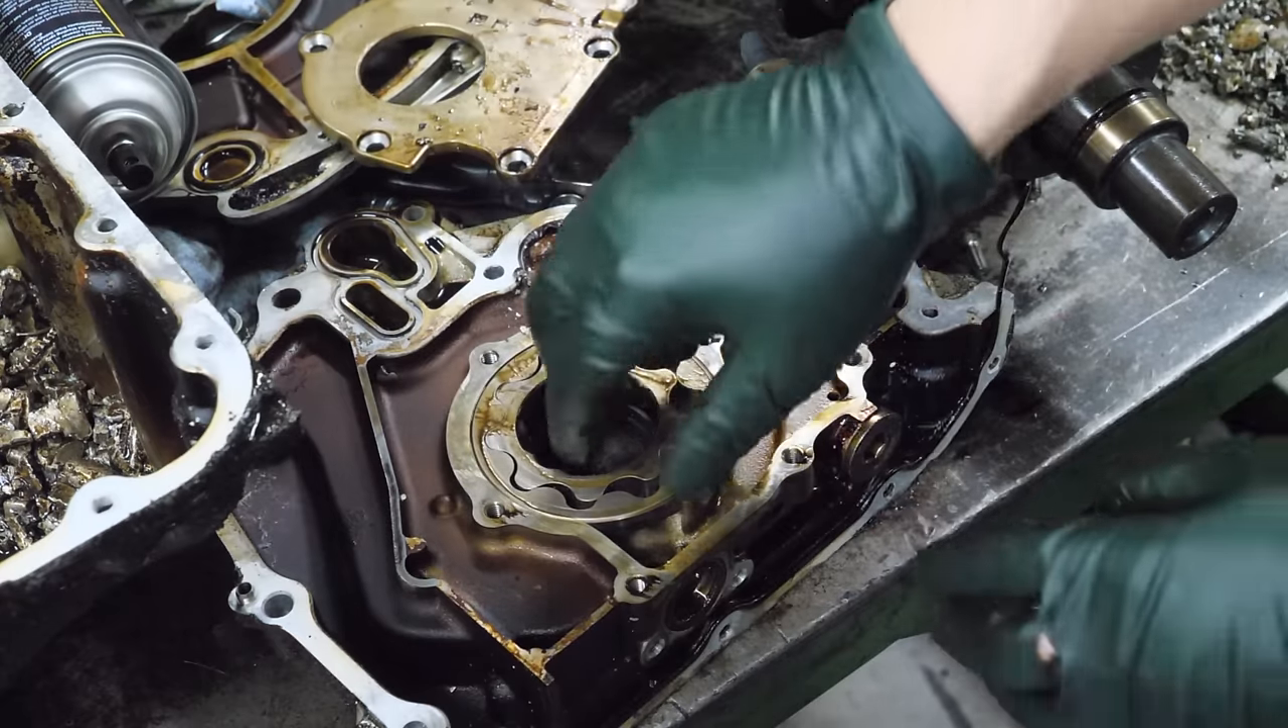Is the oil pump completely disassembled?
No.